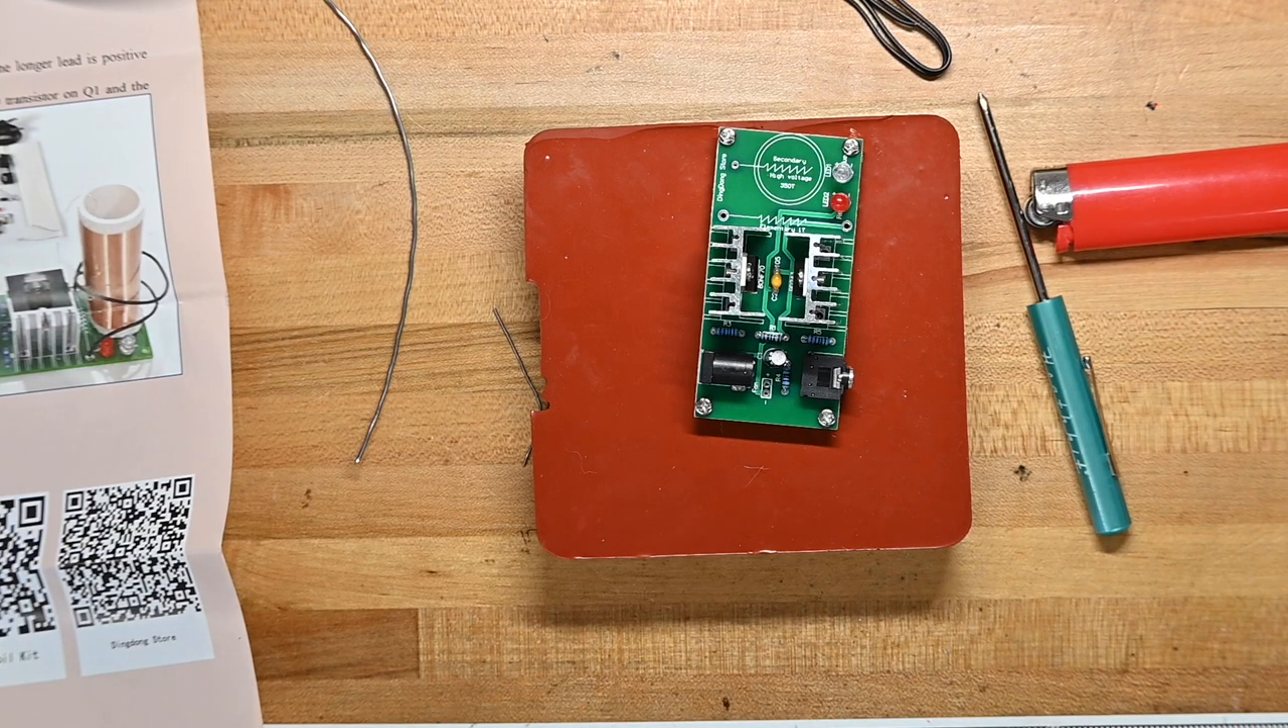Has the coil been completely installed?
No.